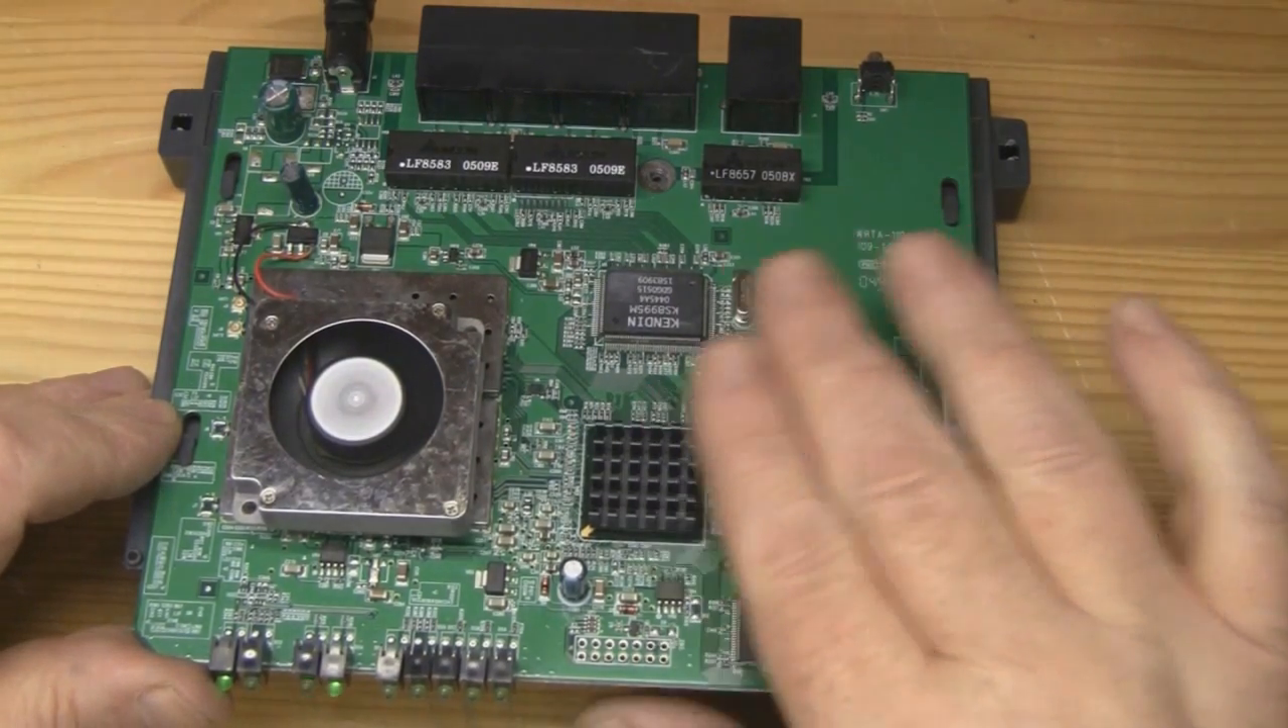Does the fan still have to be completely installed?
No.